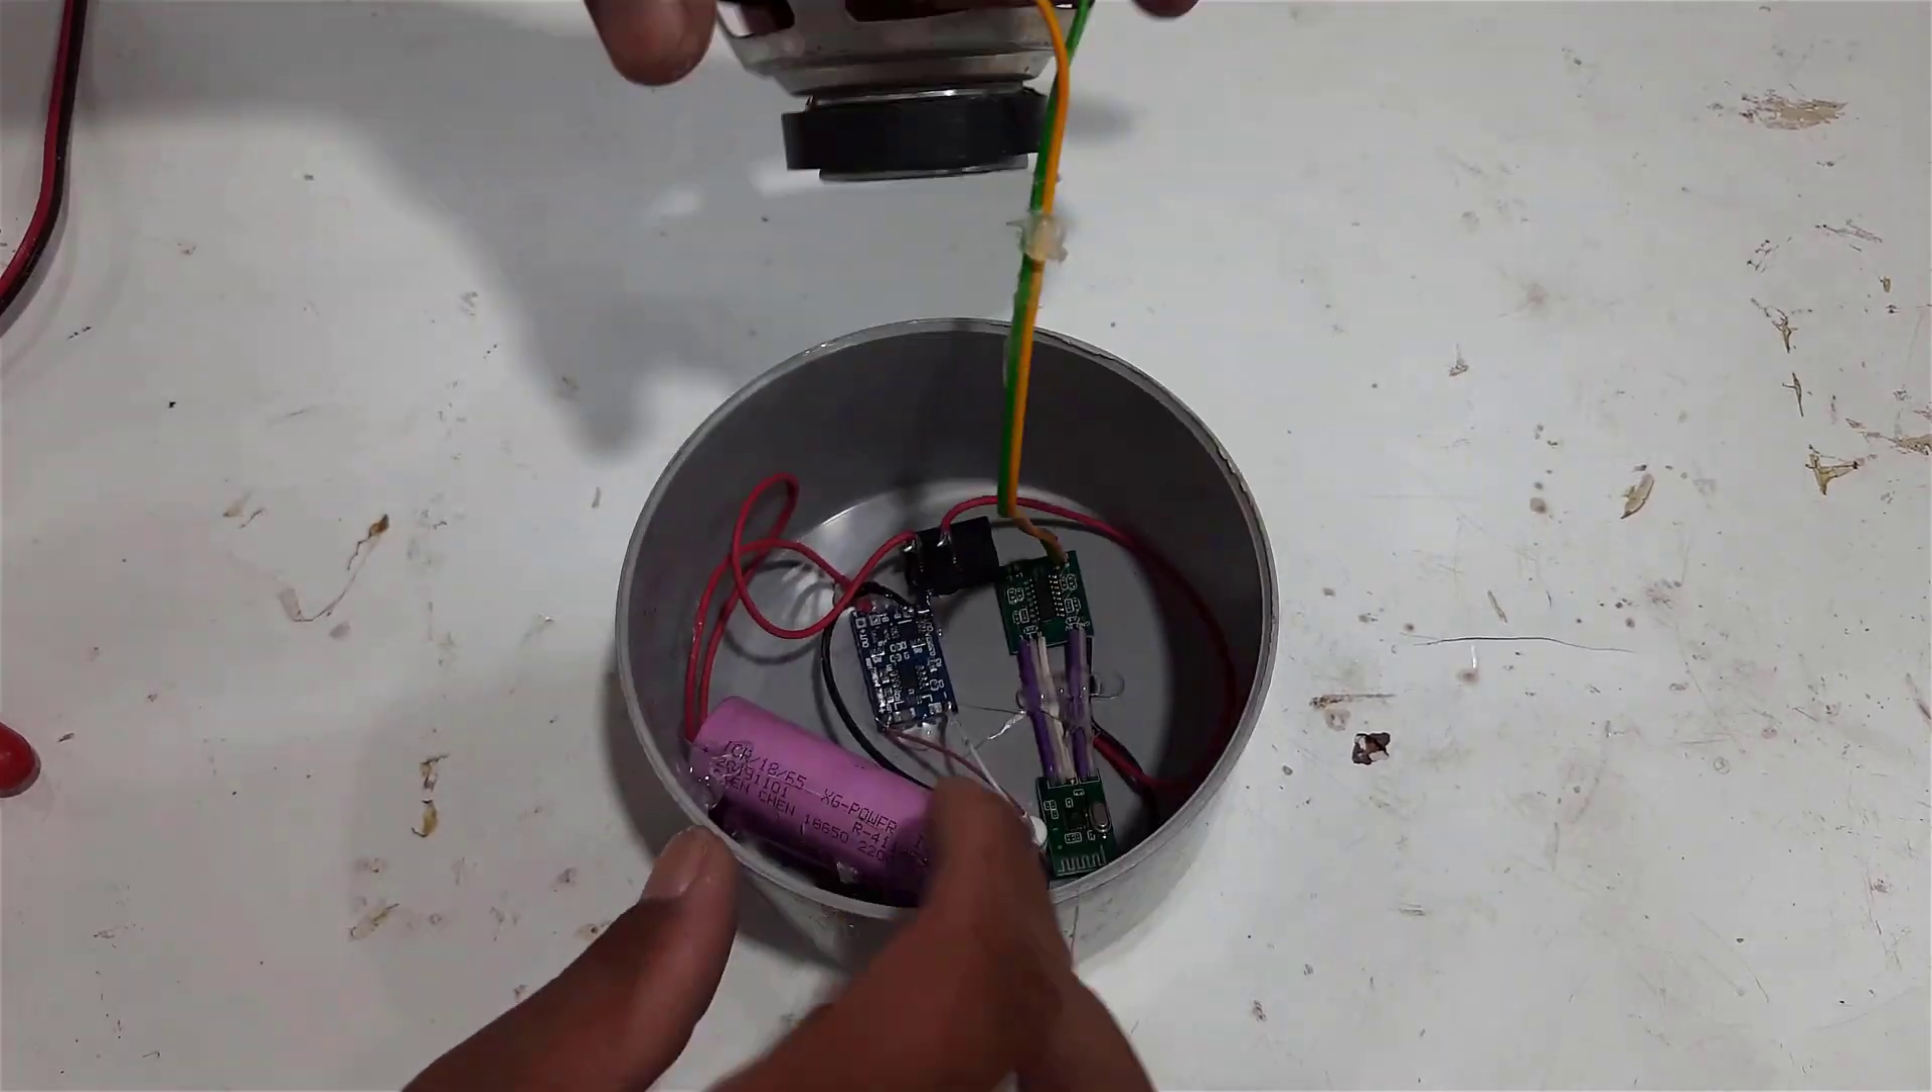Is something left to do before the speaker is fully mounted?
Yes.